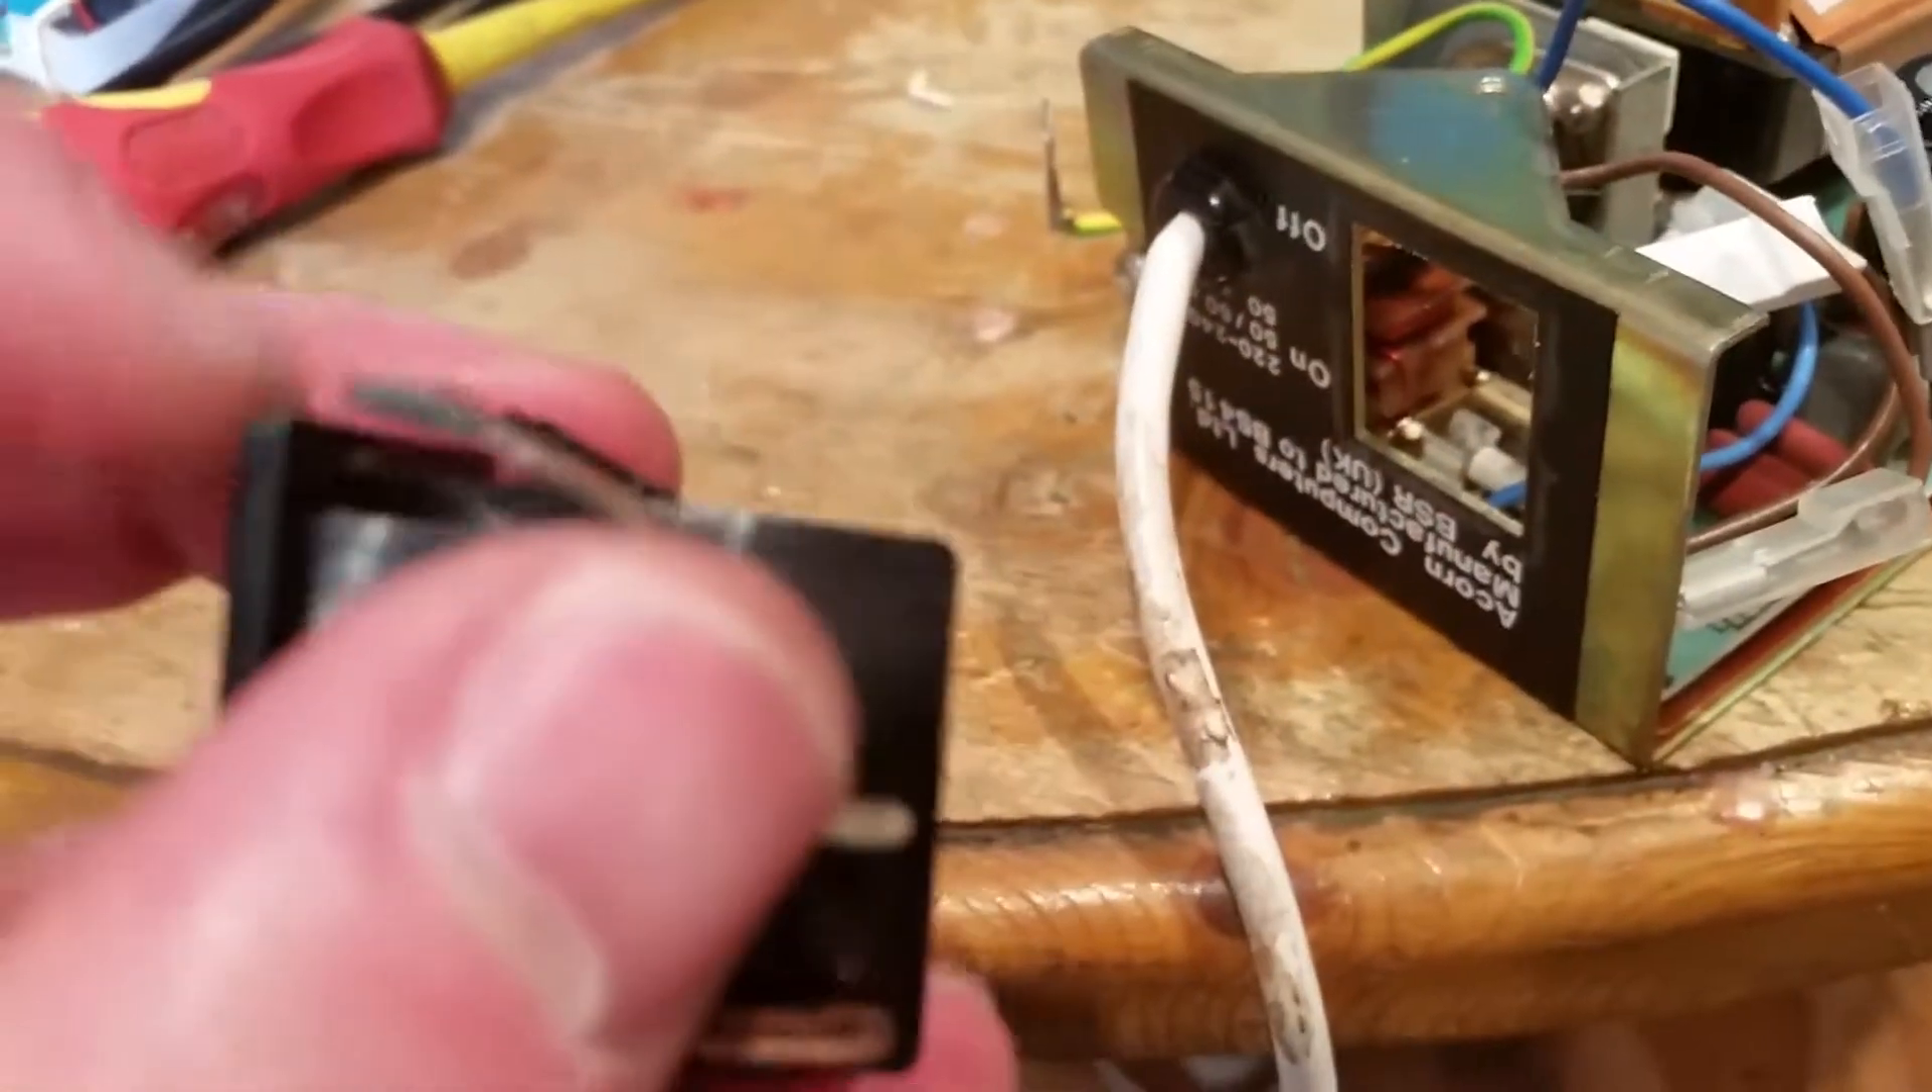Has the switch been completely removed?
Yes.